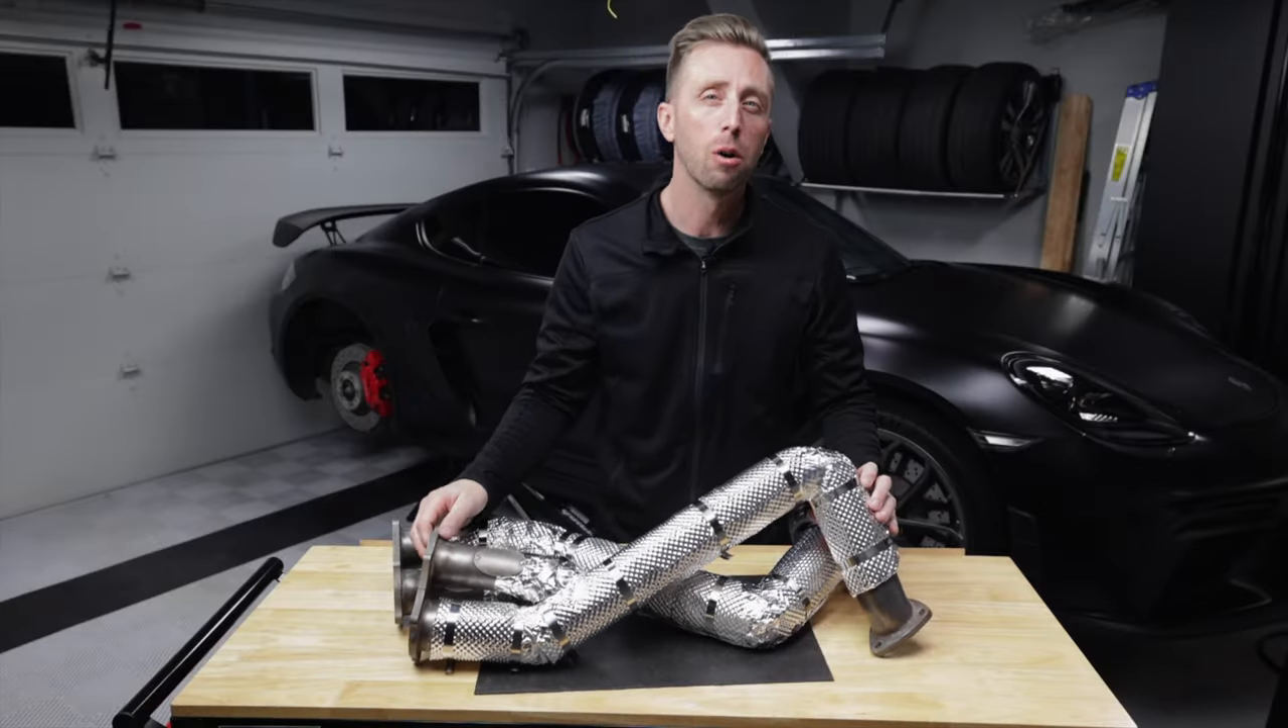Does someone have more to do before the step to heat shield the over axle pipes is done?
No.